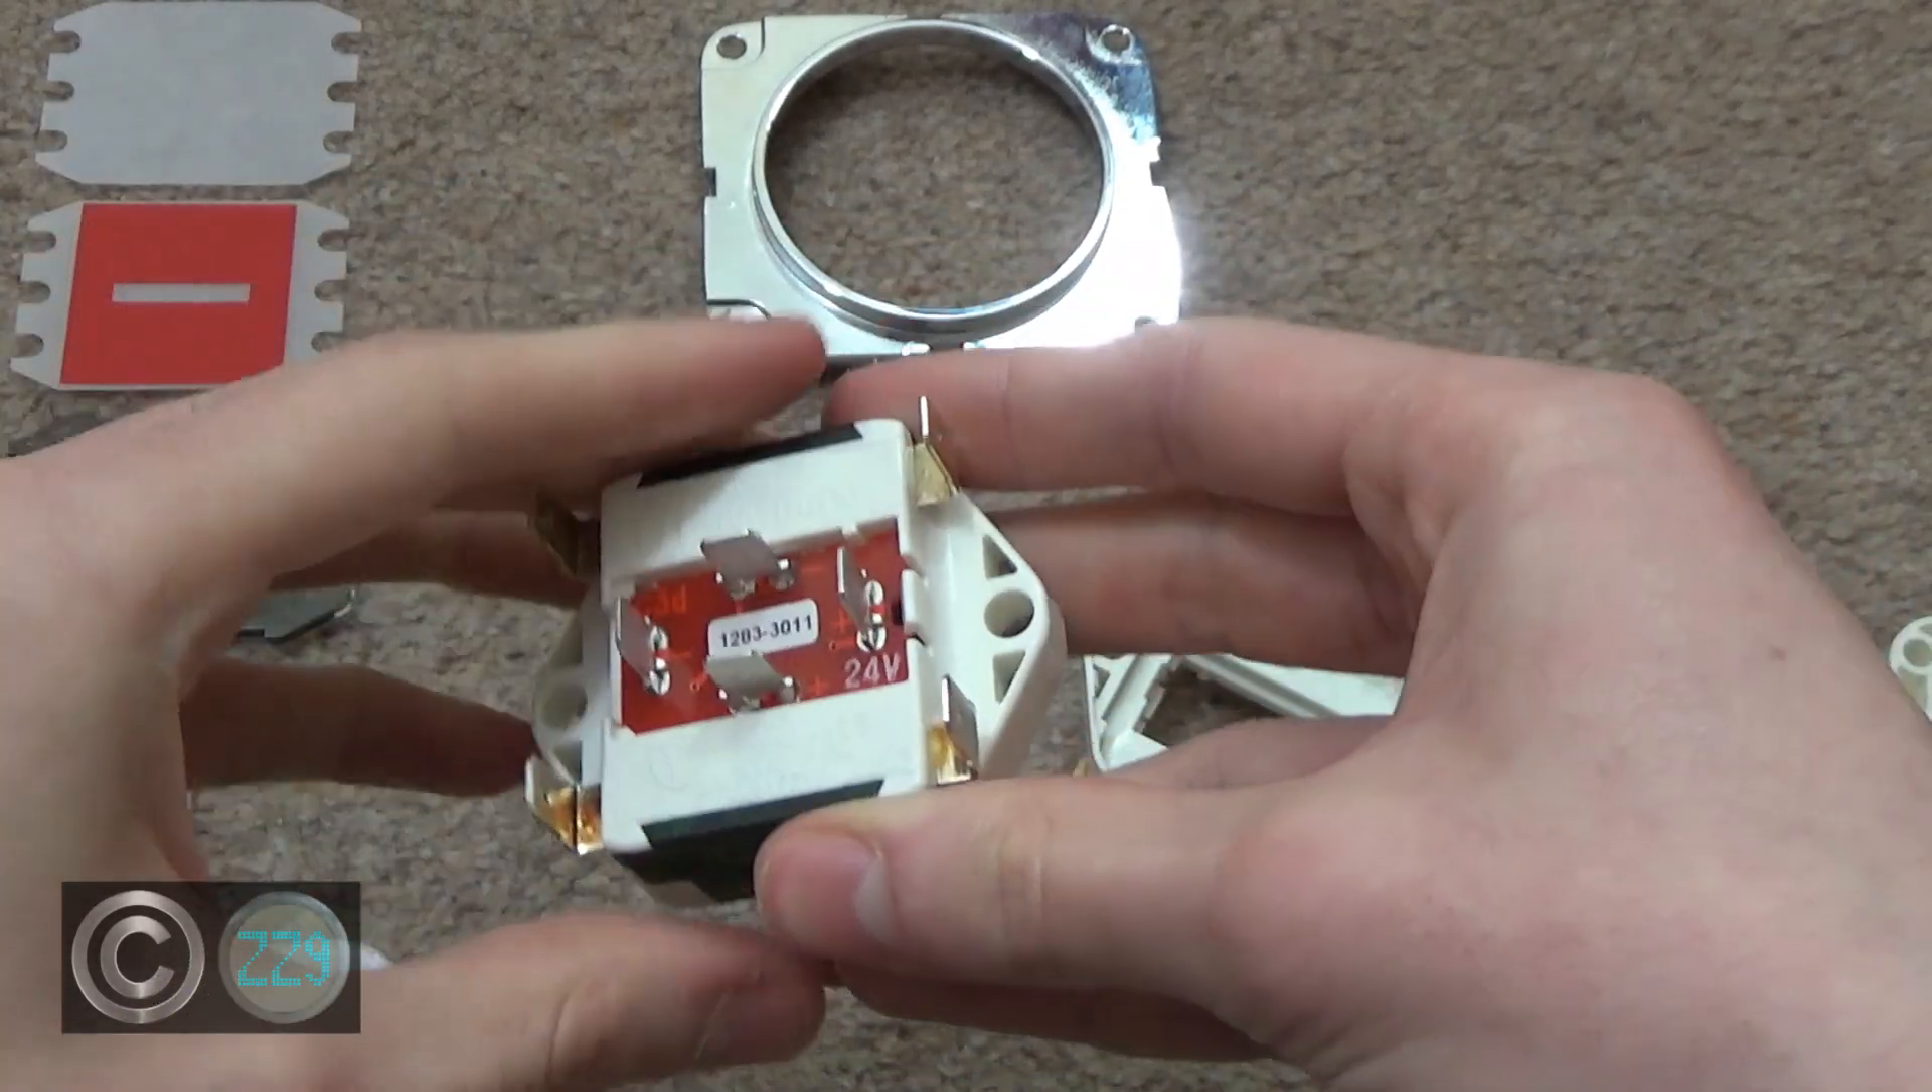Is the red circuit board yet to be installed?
No.